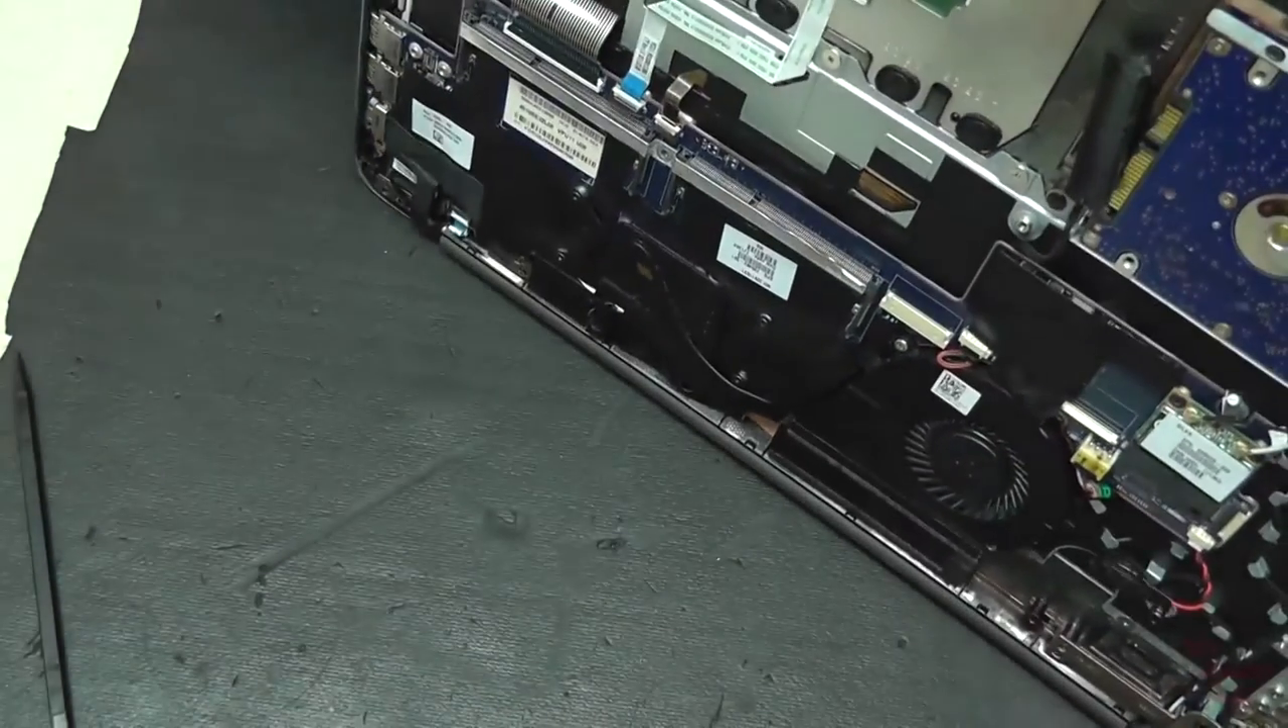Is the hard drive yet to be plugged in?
Yes.